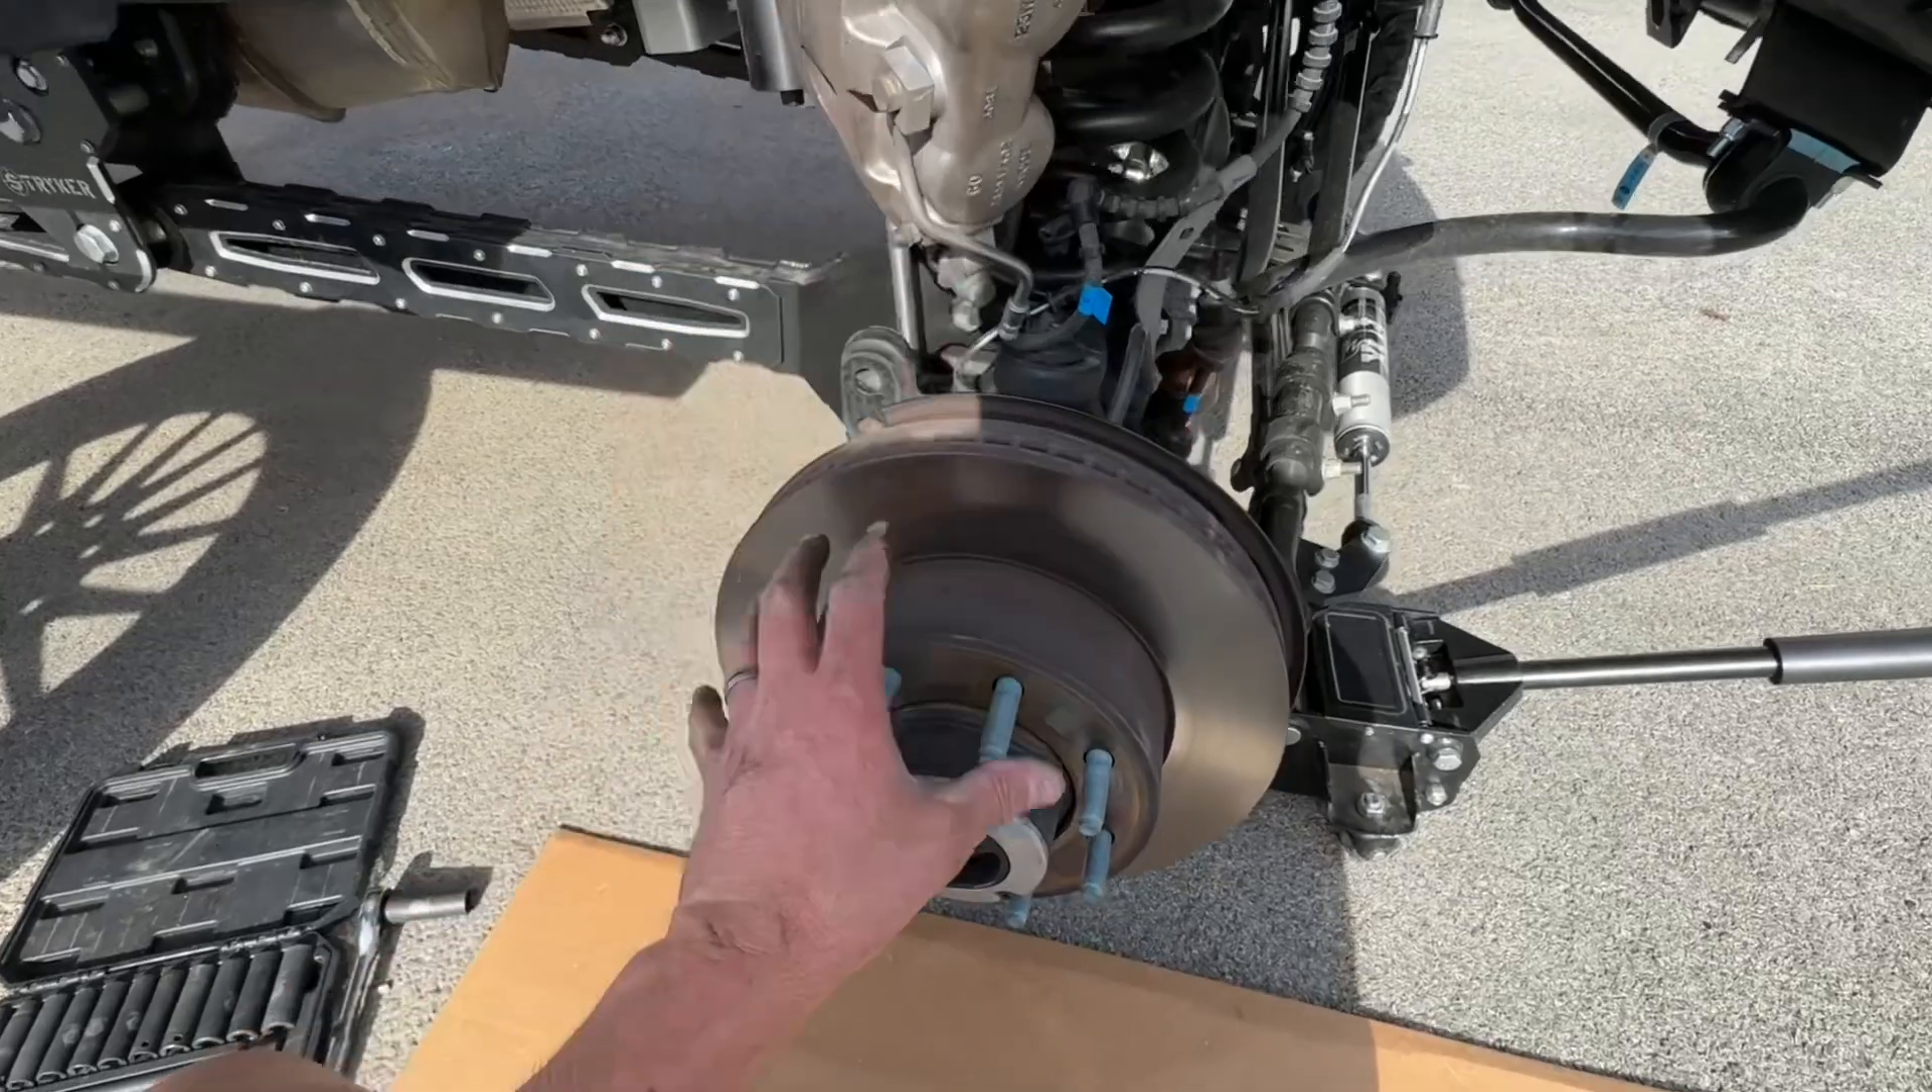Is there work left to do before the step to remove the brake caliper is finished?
No.